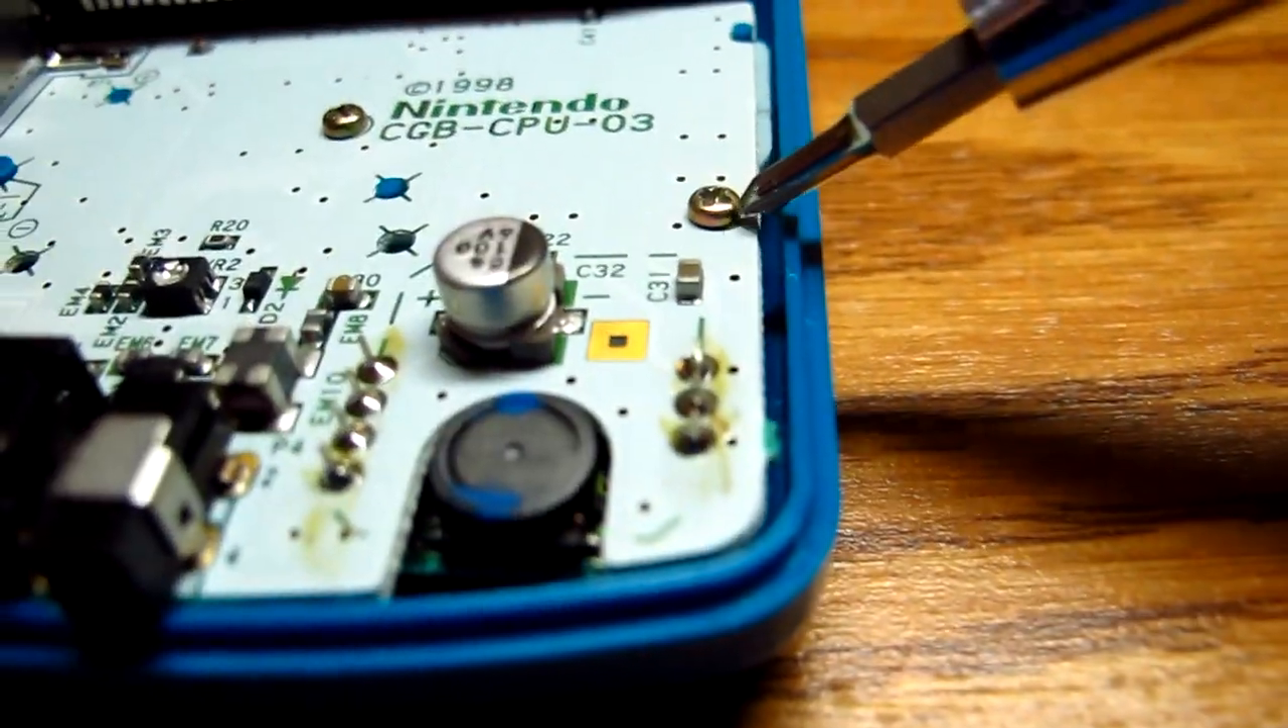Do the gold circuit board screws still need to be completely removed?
Yes.